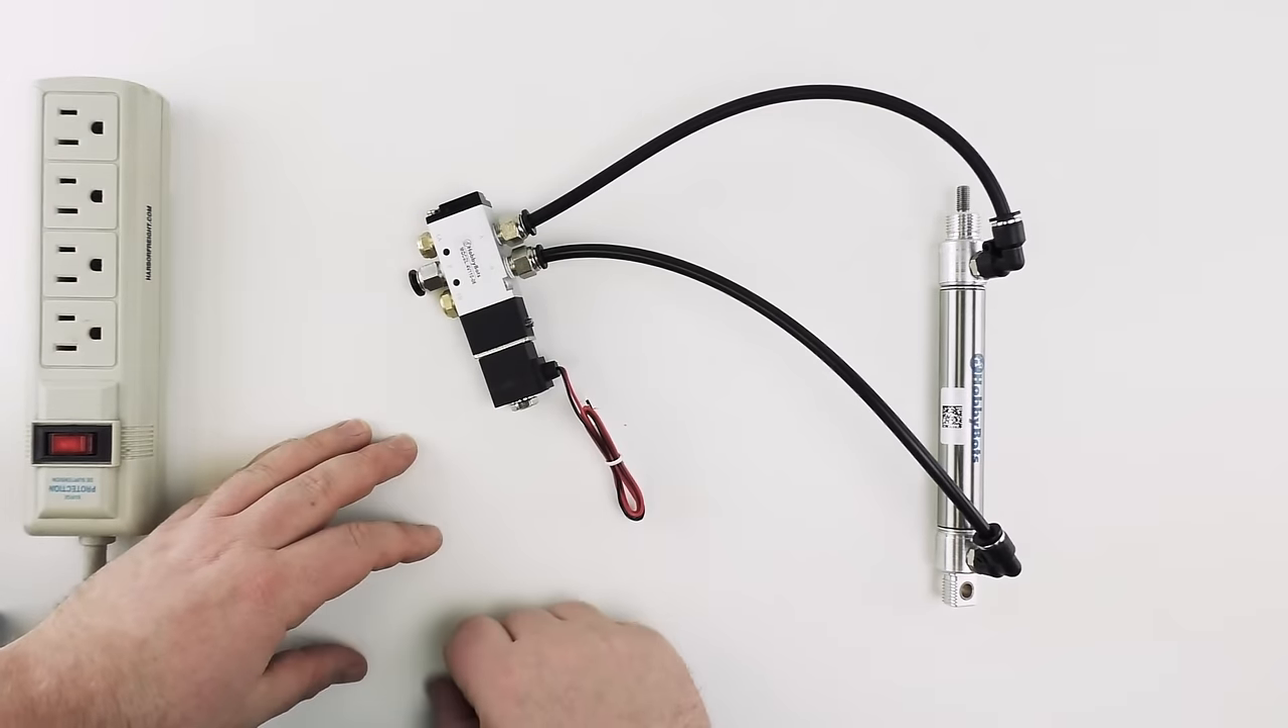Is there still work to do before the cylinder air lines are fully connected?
No.